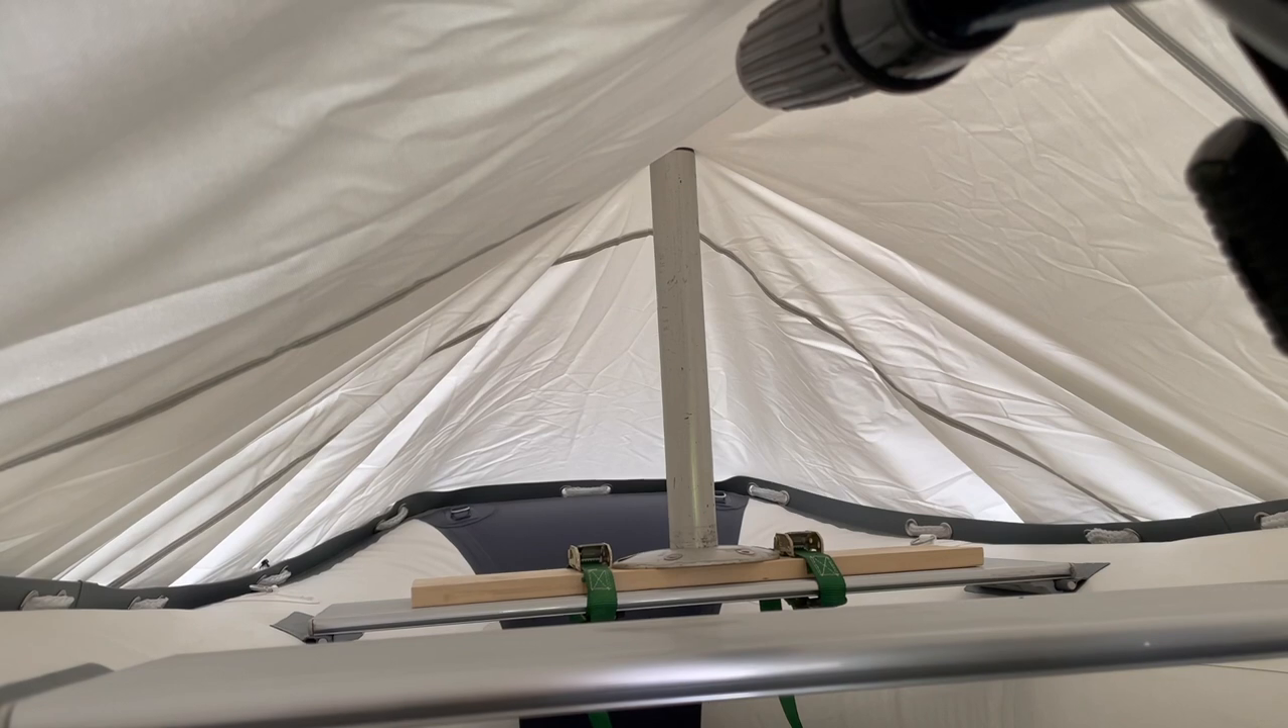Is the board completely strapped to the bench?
Yes.